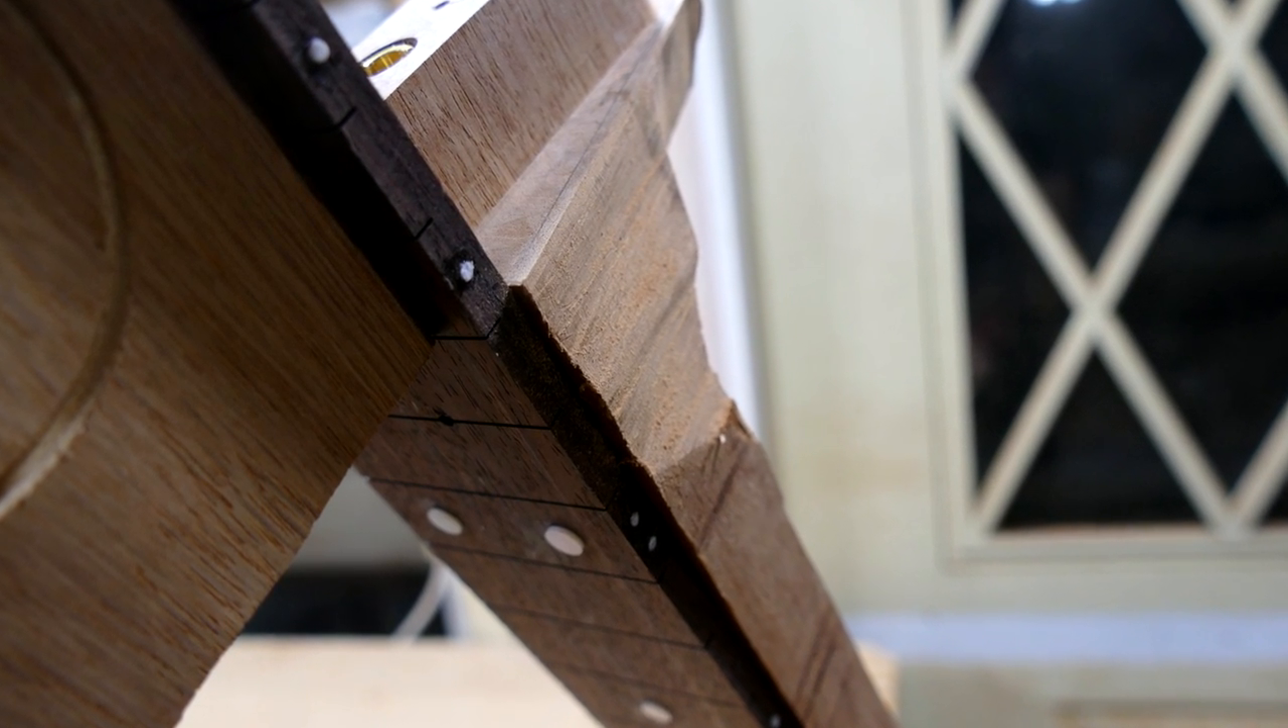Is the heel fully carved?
No.